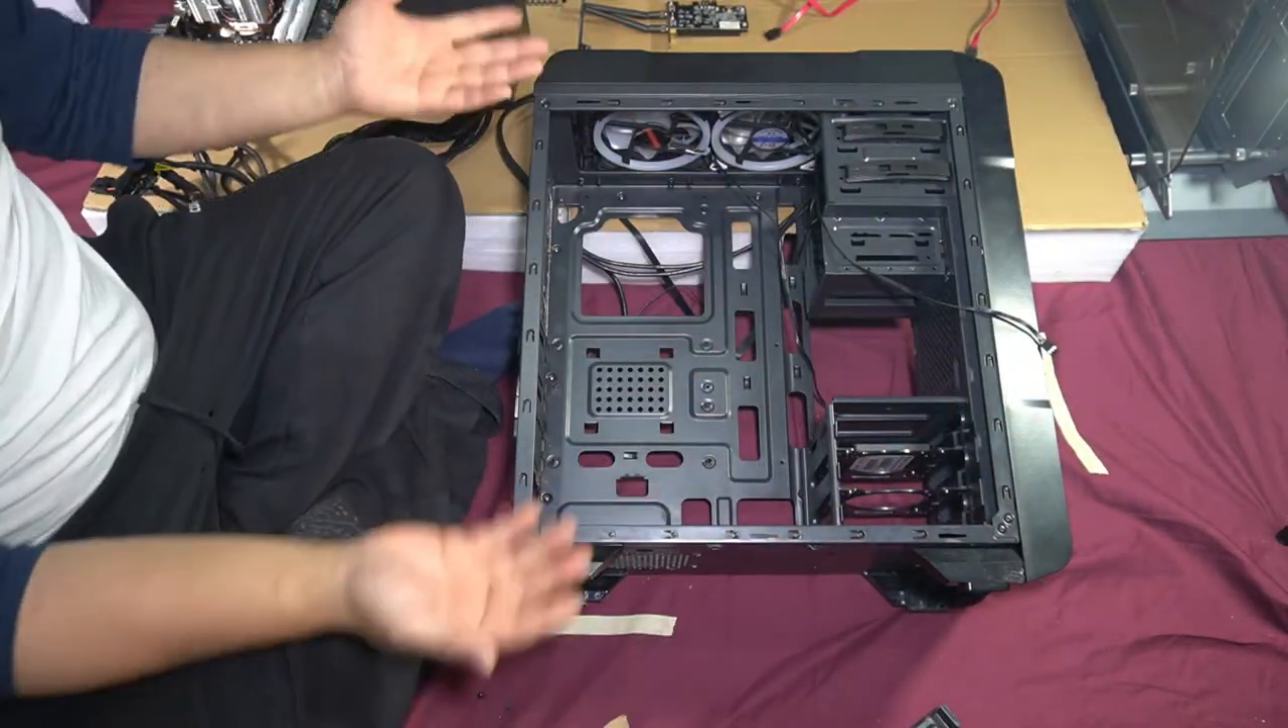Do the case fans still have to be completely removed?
Yes.